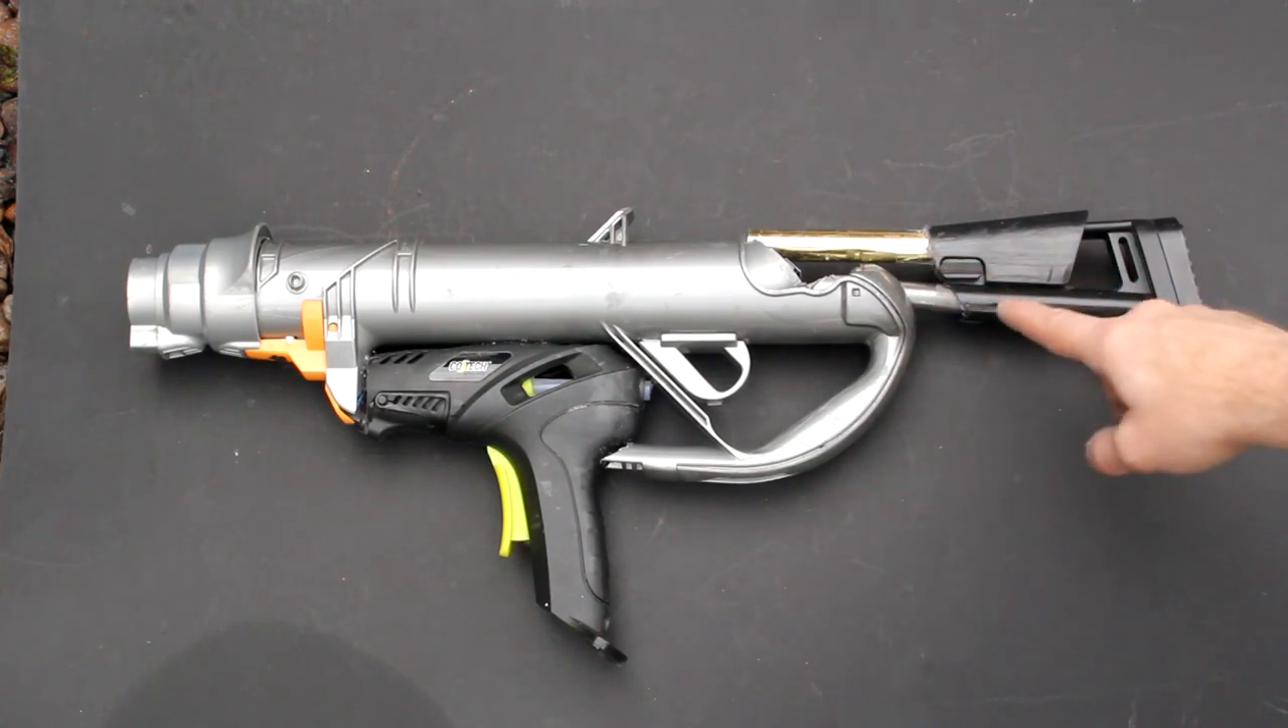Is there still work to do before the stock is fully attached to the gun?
No.